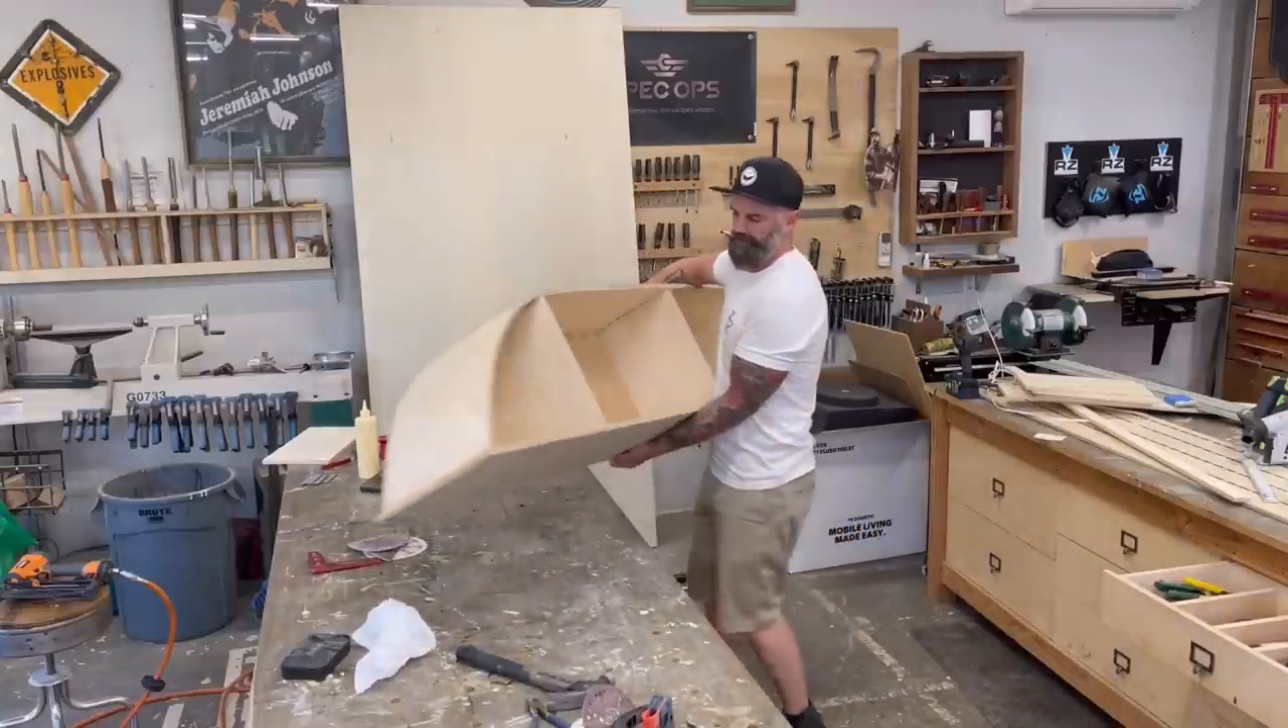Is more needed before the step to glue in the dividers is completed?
No.